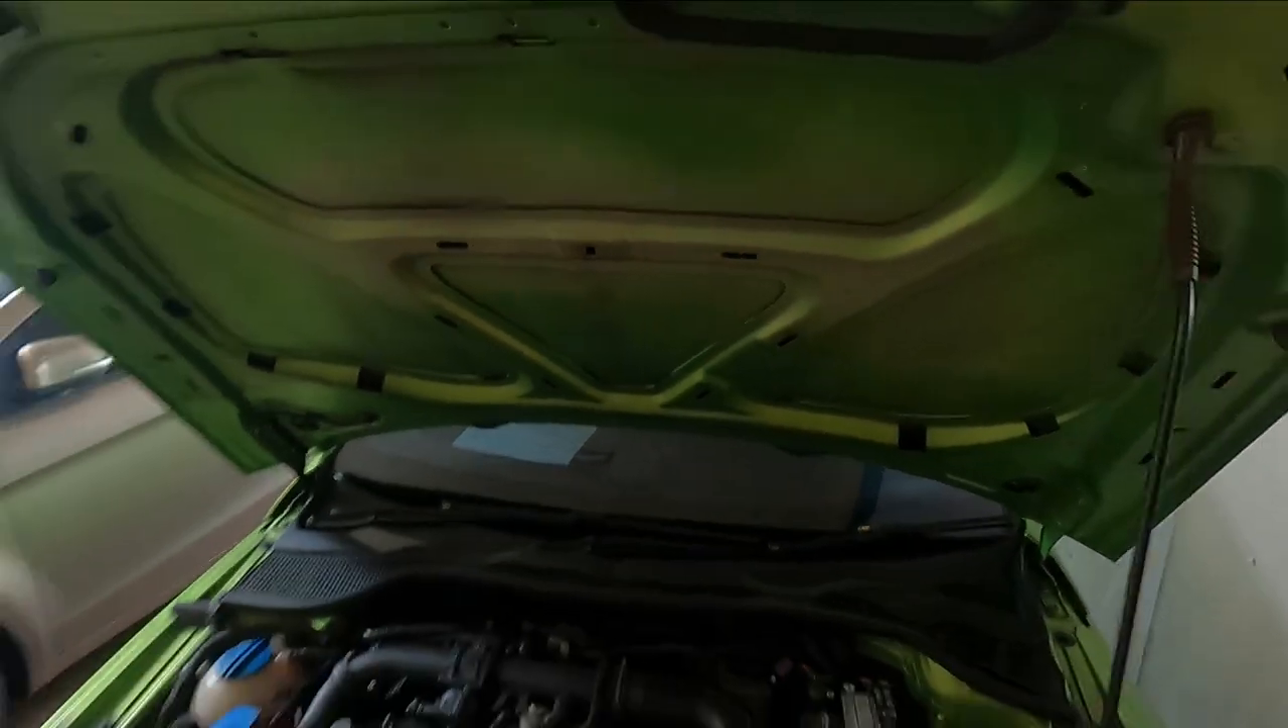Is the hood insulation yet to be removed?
No.